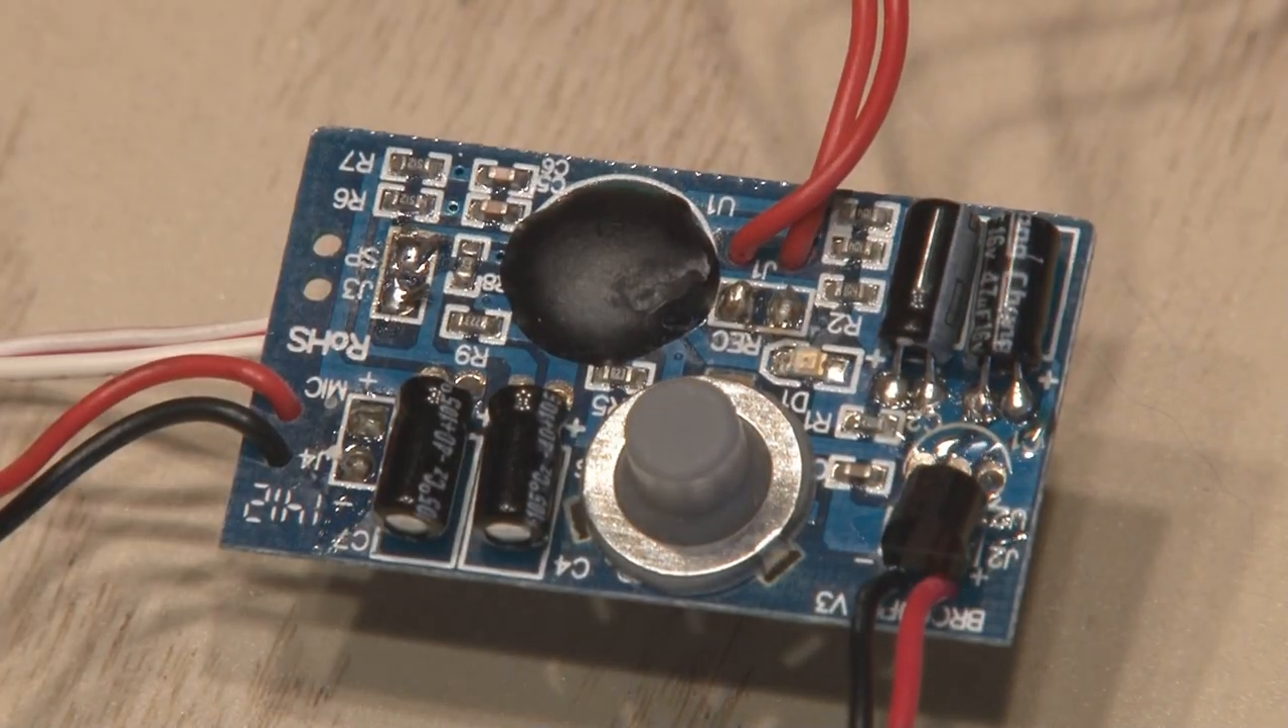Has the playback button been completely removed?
No.